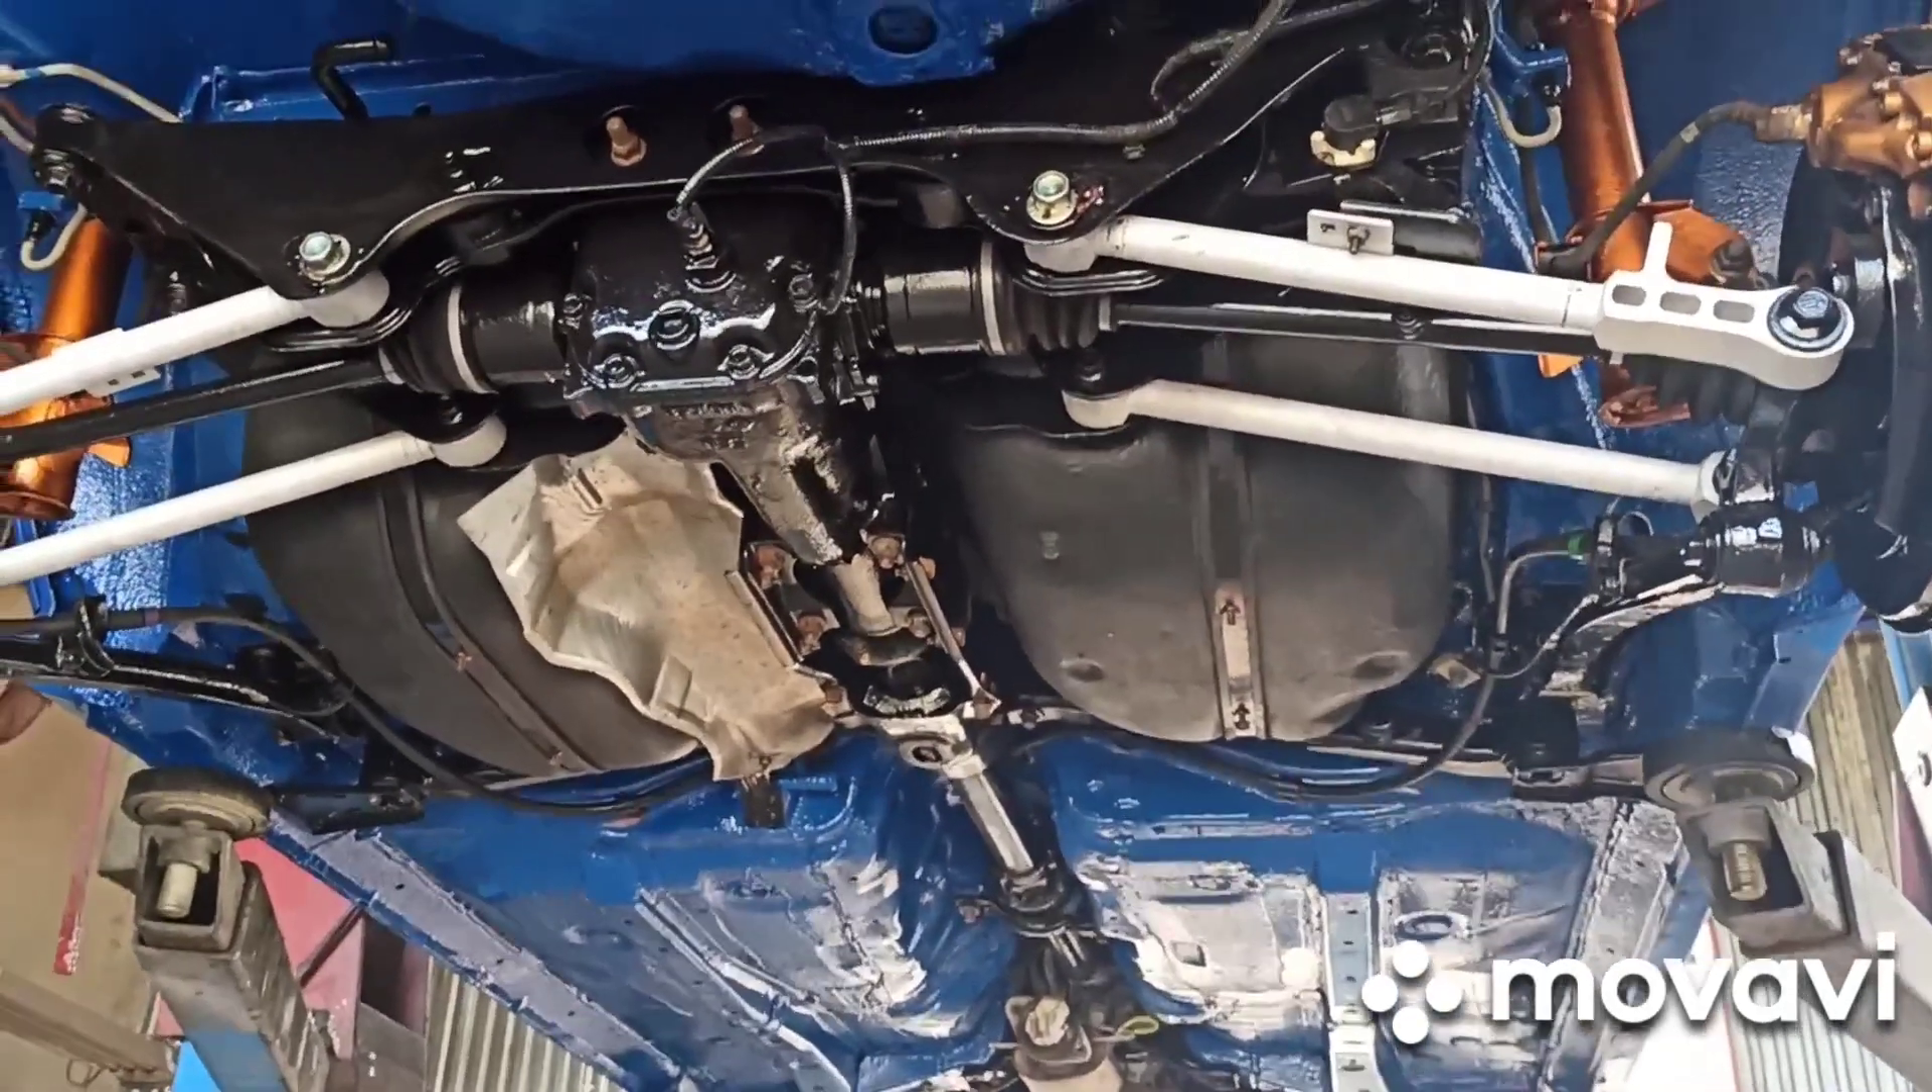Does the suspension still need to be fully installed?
No.